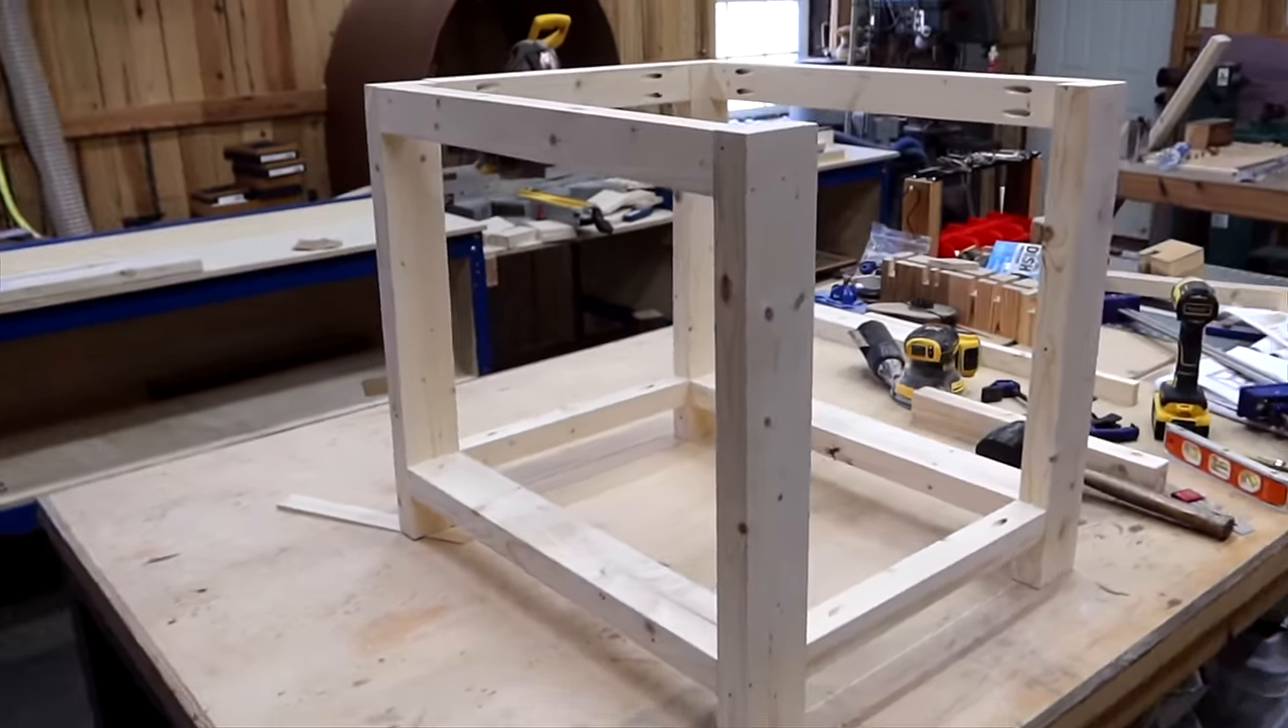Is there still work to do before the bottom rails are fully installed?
No.